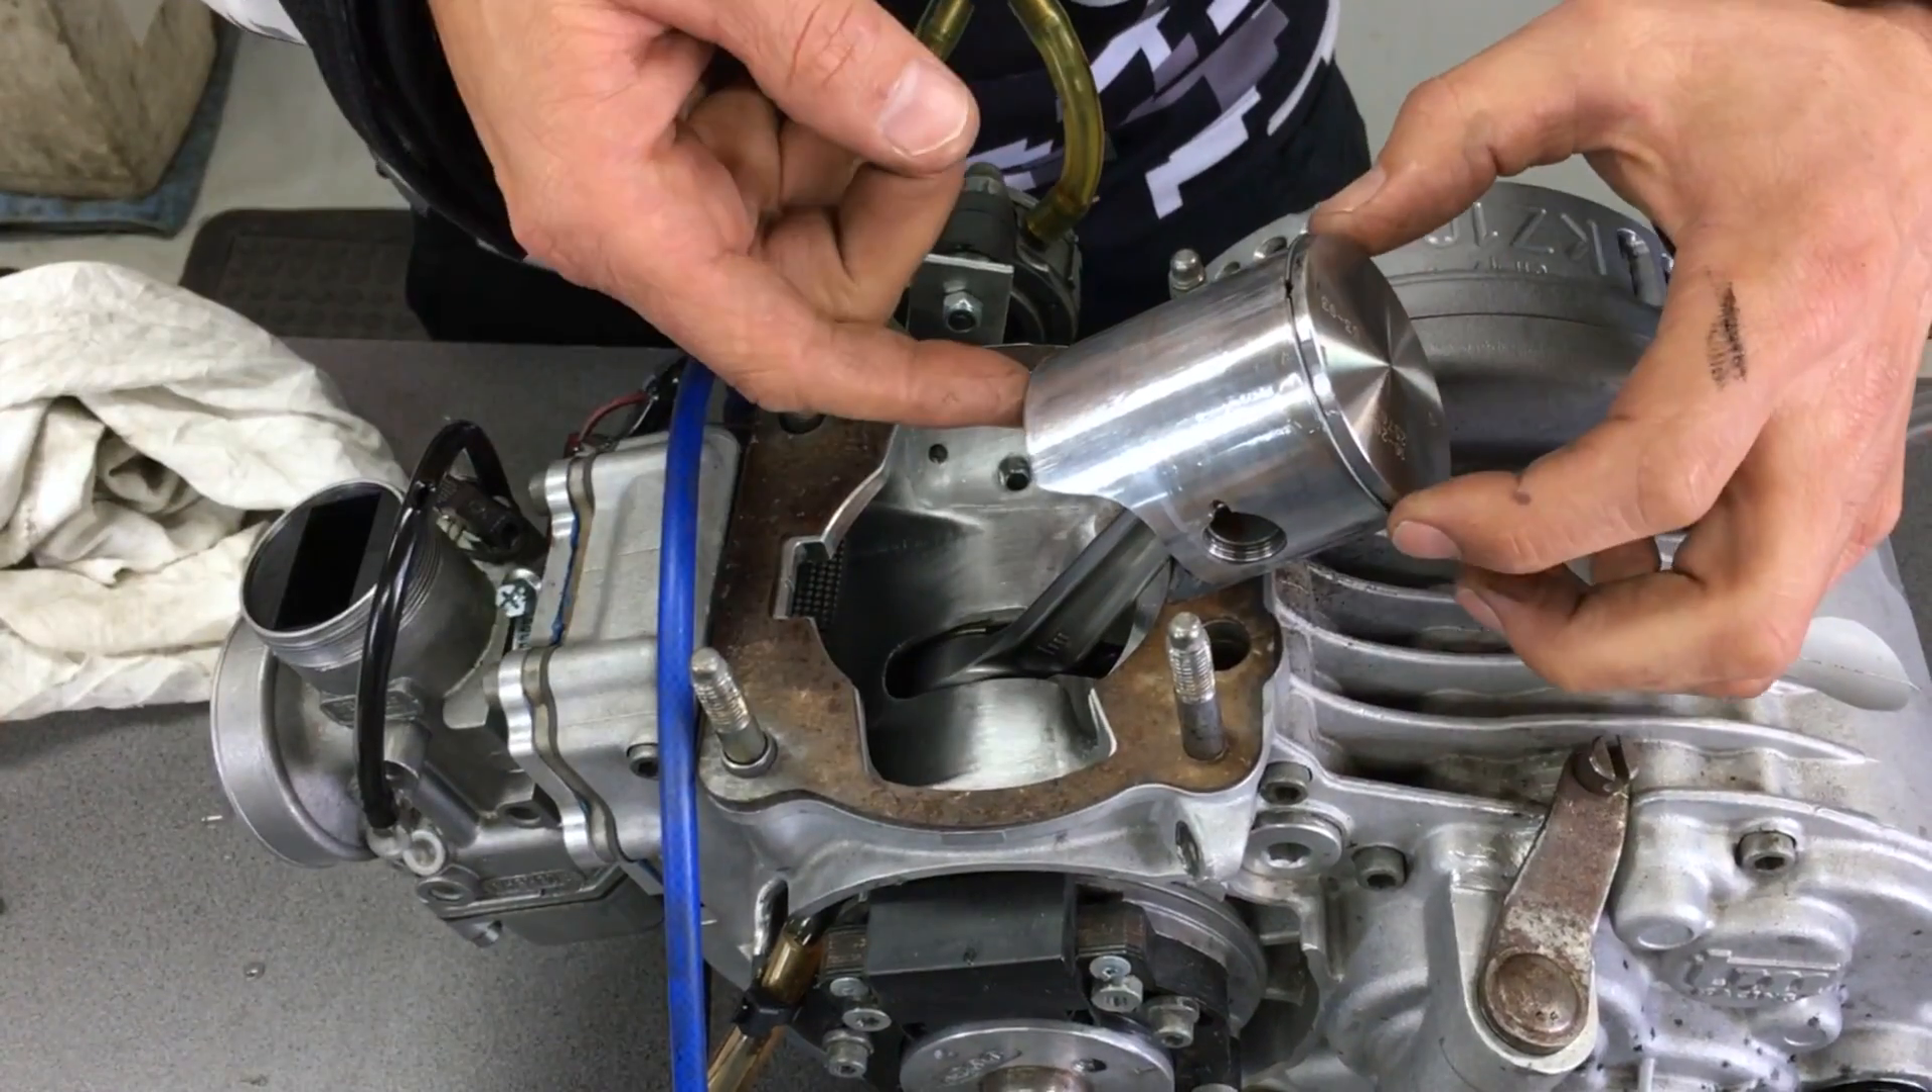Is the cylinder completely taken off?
Yes.